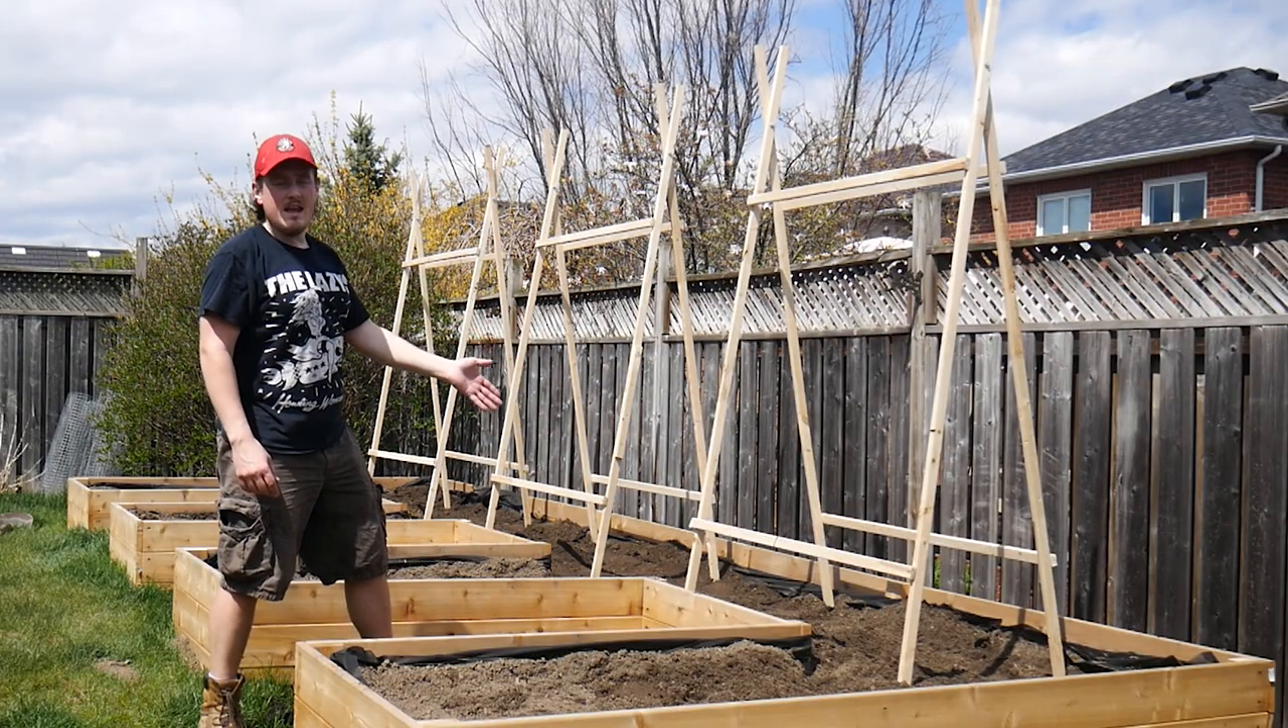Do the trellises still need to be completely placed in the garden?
No.